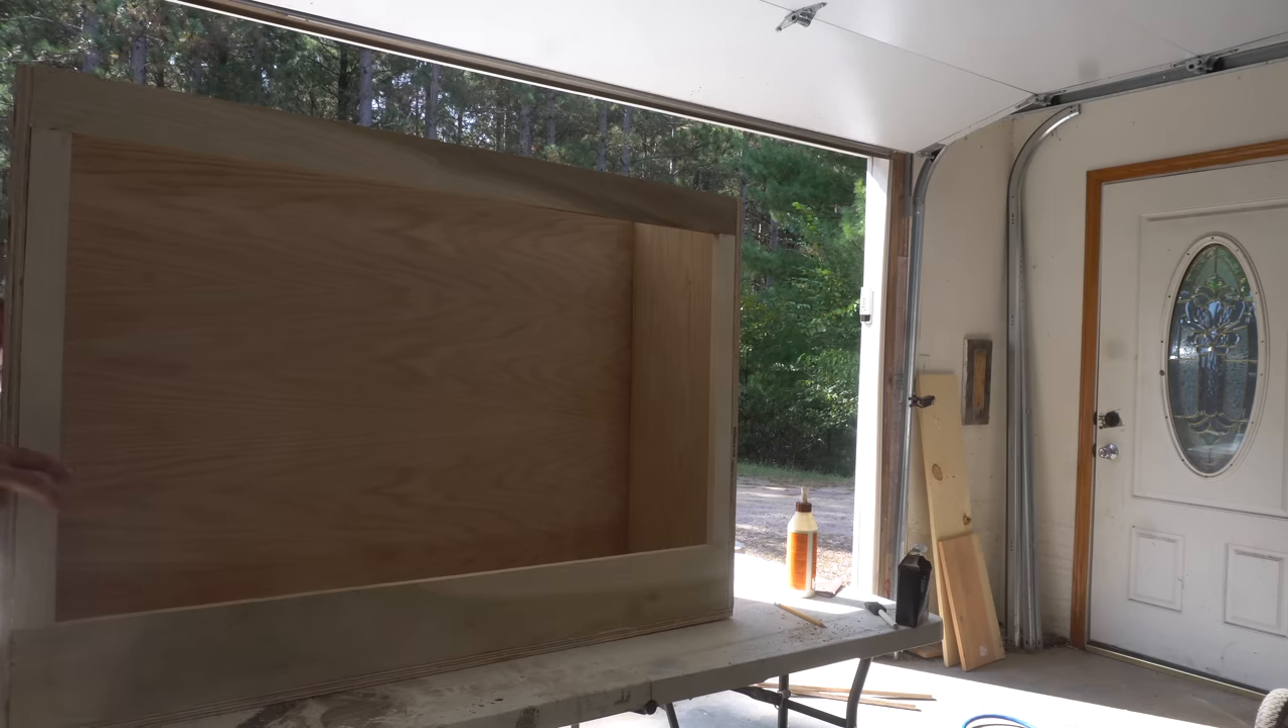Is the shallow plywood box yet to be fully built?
No.